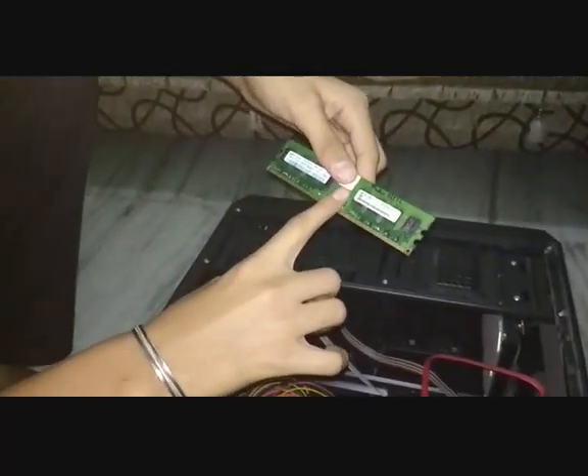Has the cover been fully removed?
Yes.